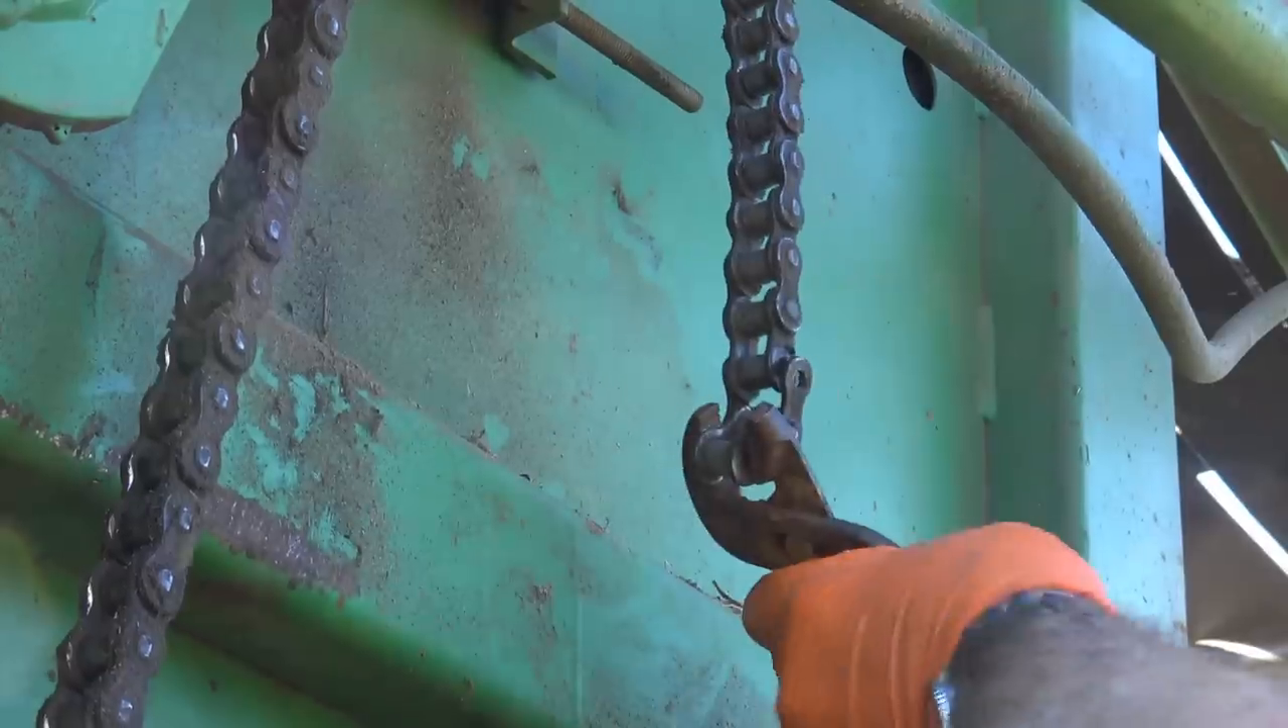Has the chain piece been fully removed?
No.